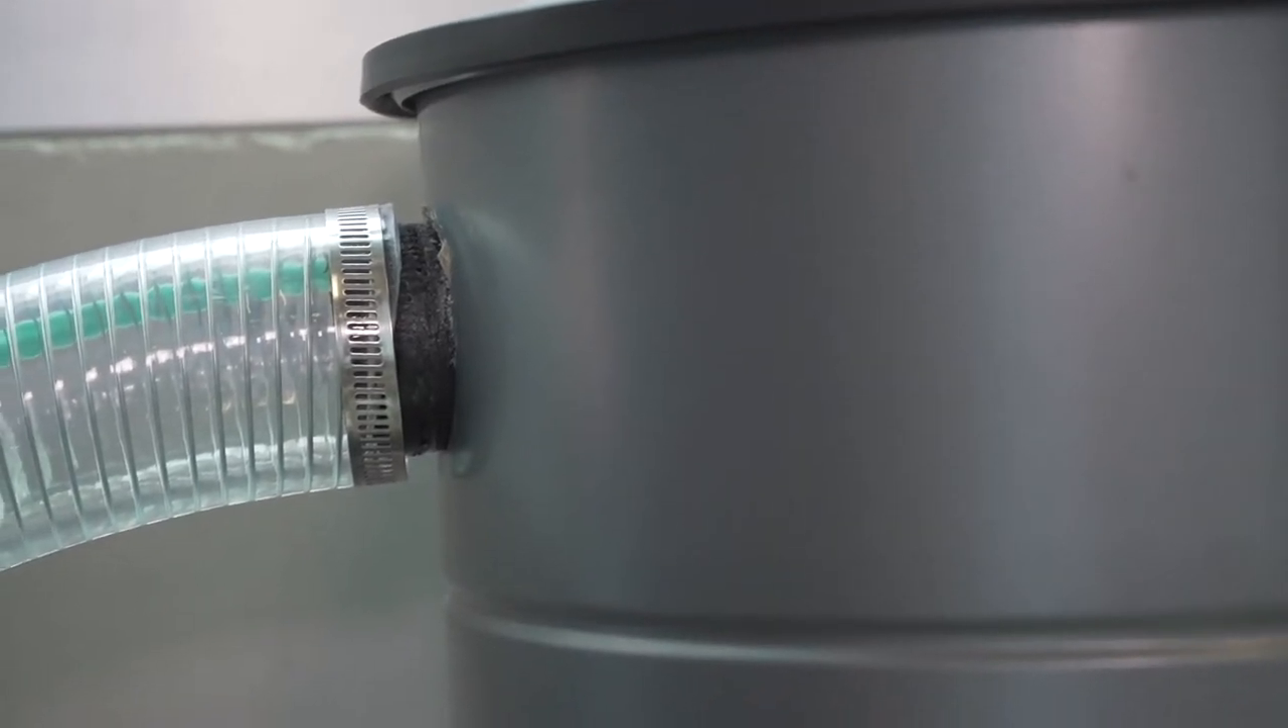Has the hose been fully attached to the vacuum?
Yes.